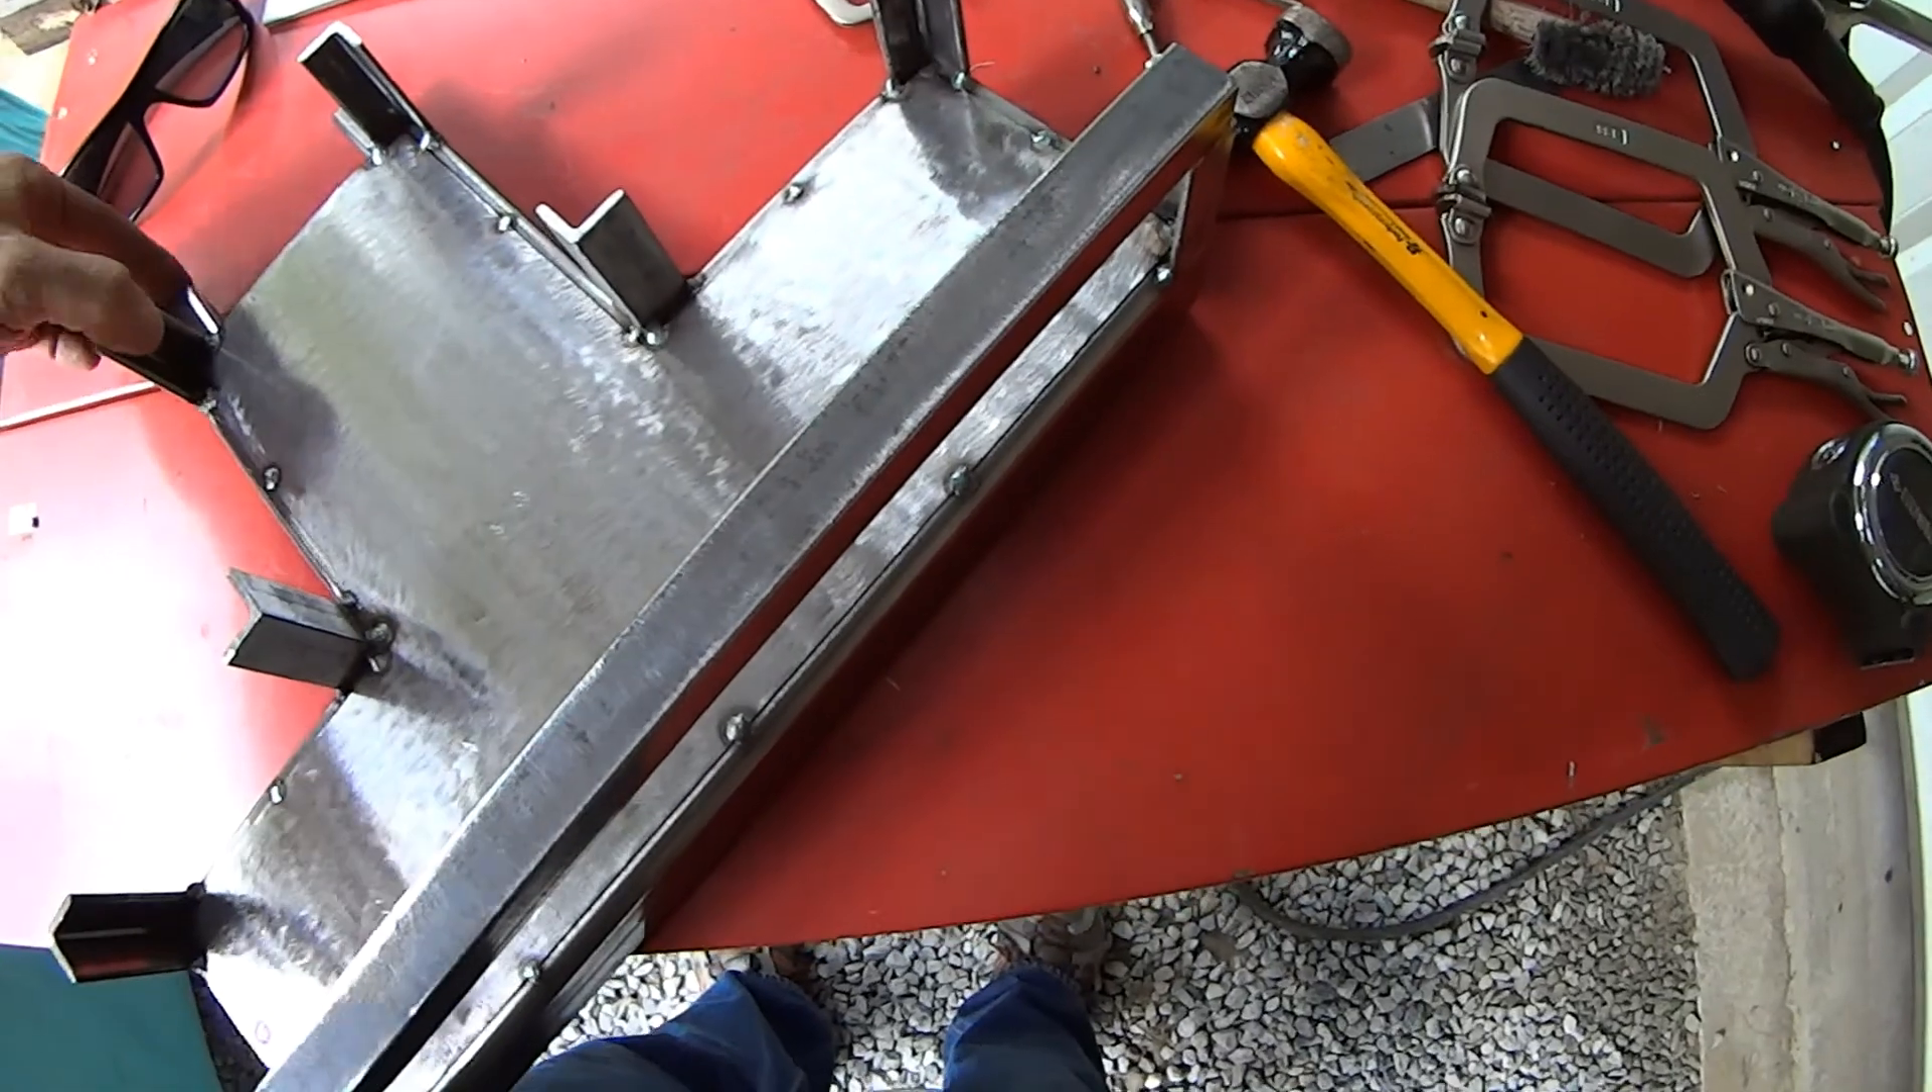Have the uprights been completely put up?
Yes.